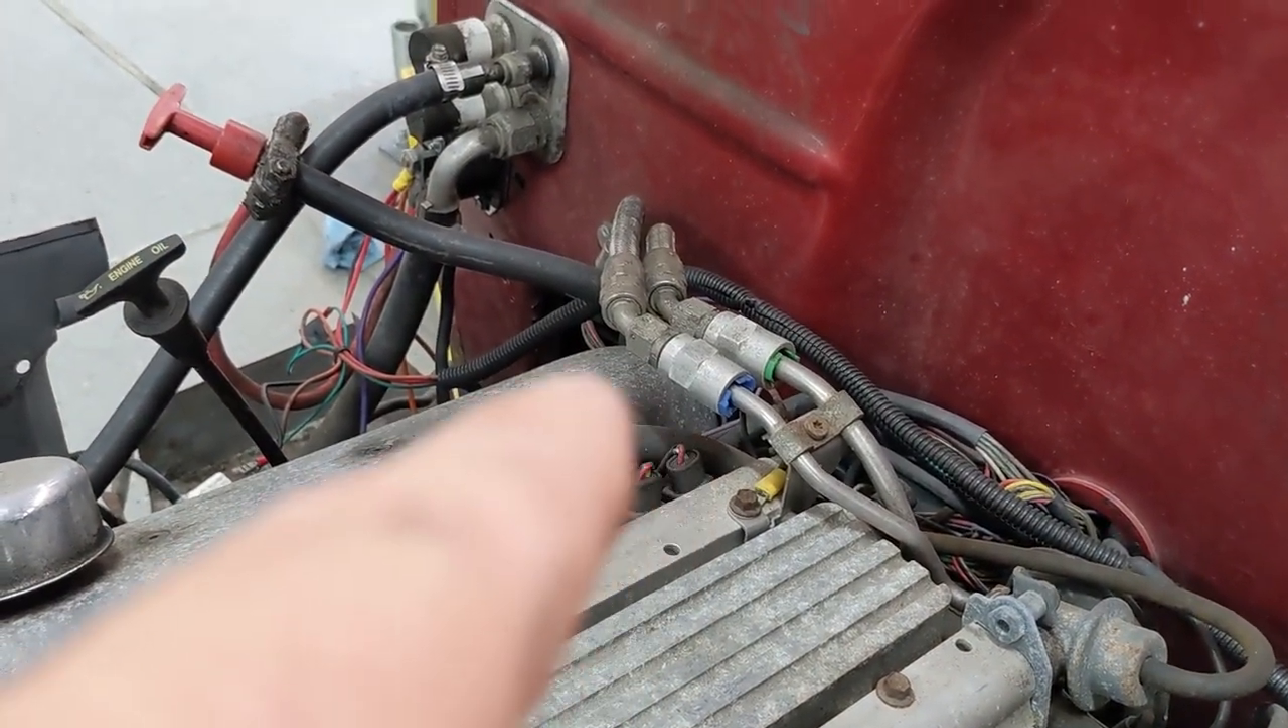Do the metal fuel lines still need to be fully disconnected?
Yes.